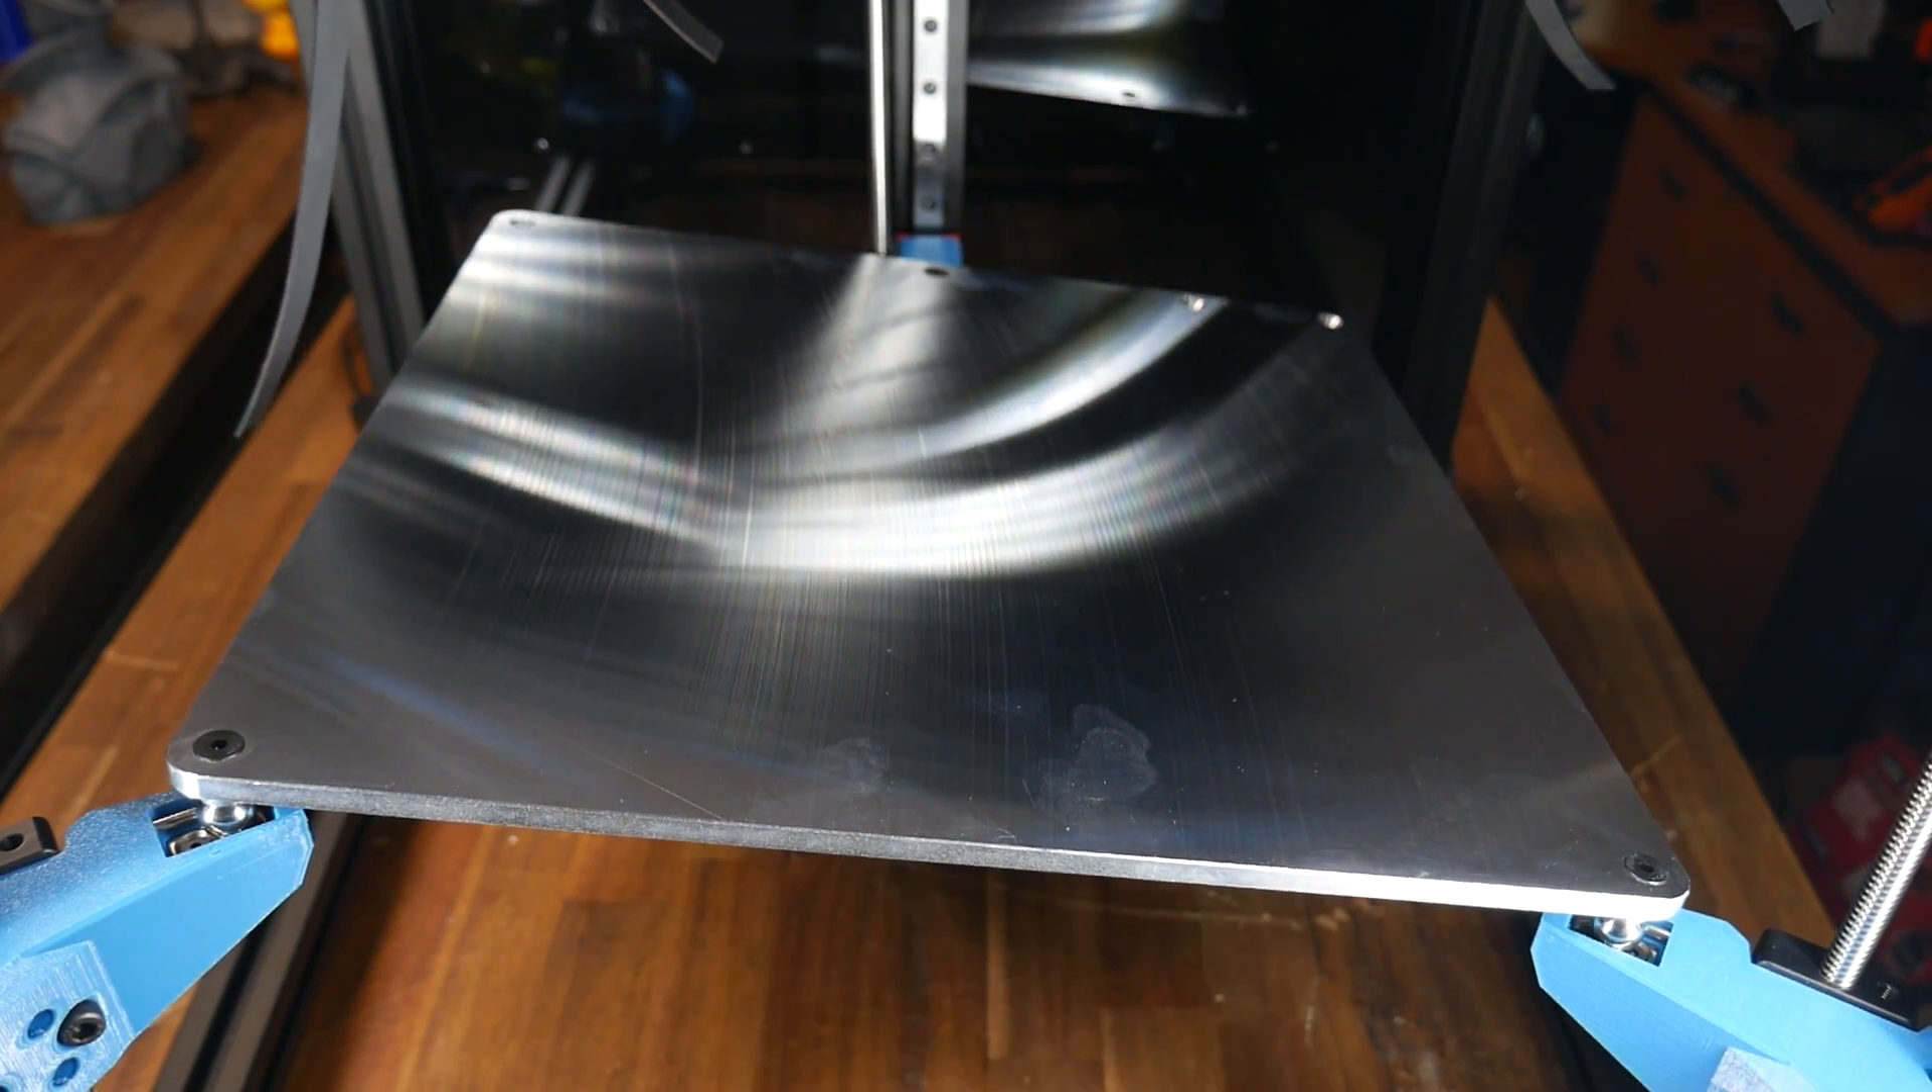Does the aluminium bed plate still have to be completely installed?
No.